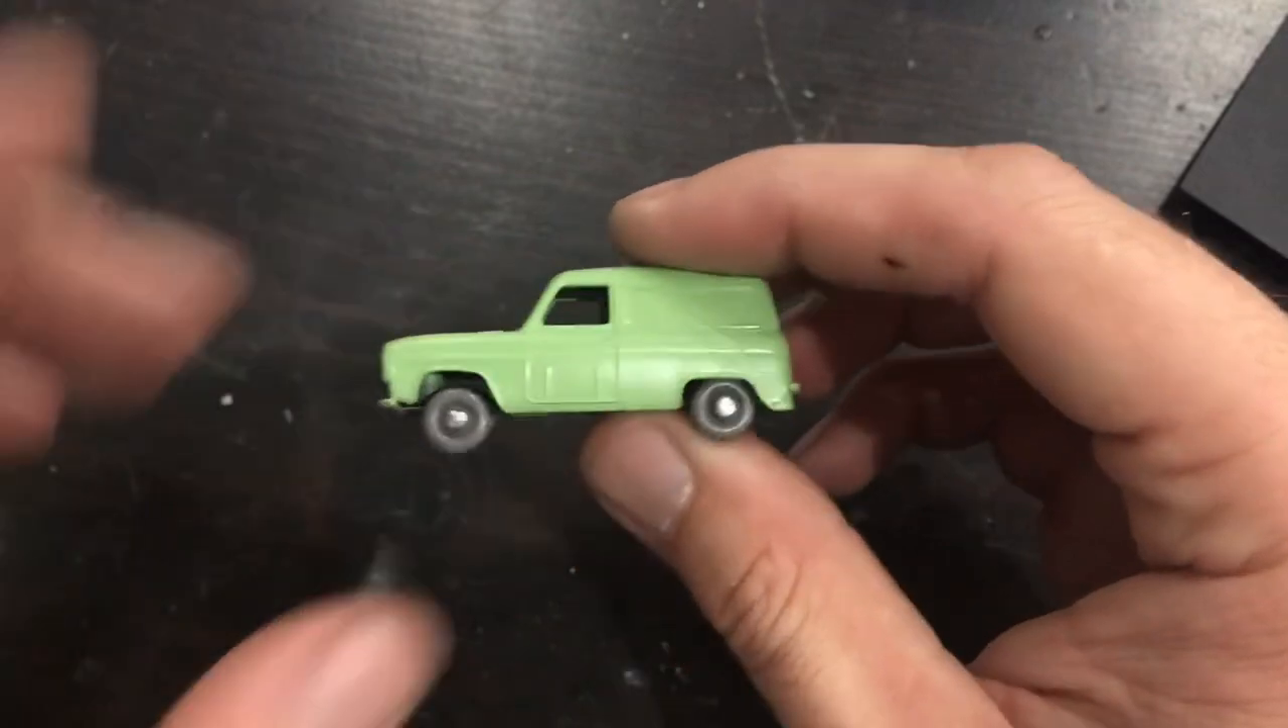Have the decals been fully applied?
No.